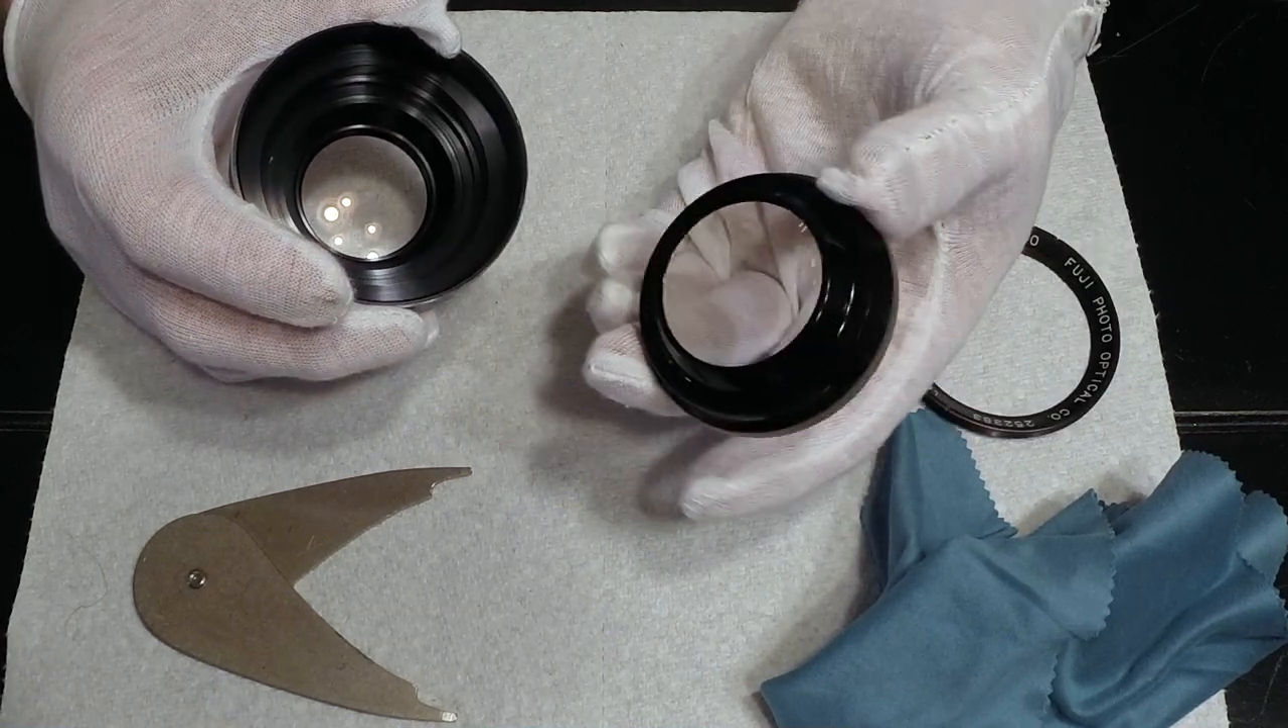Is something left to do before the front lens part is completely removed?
No.